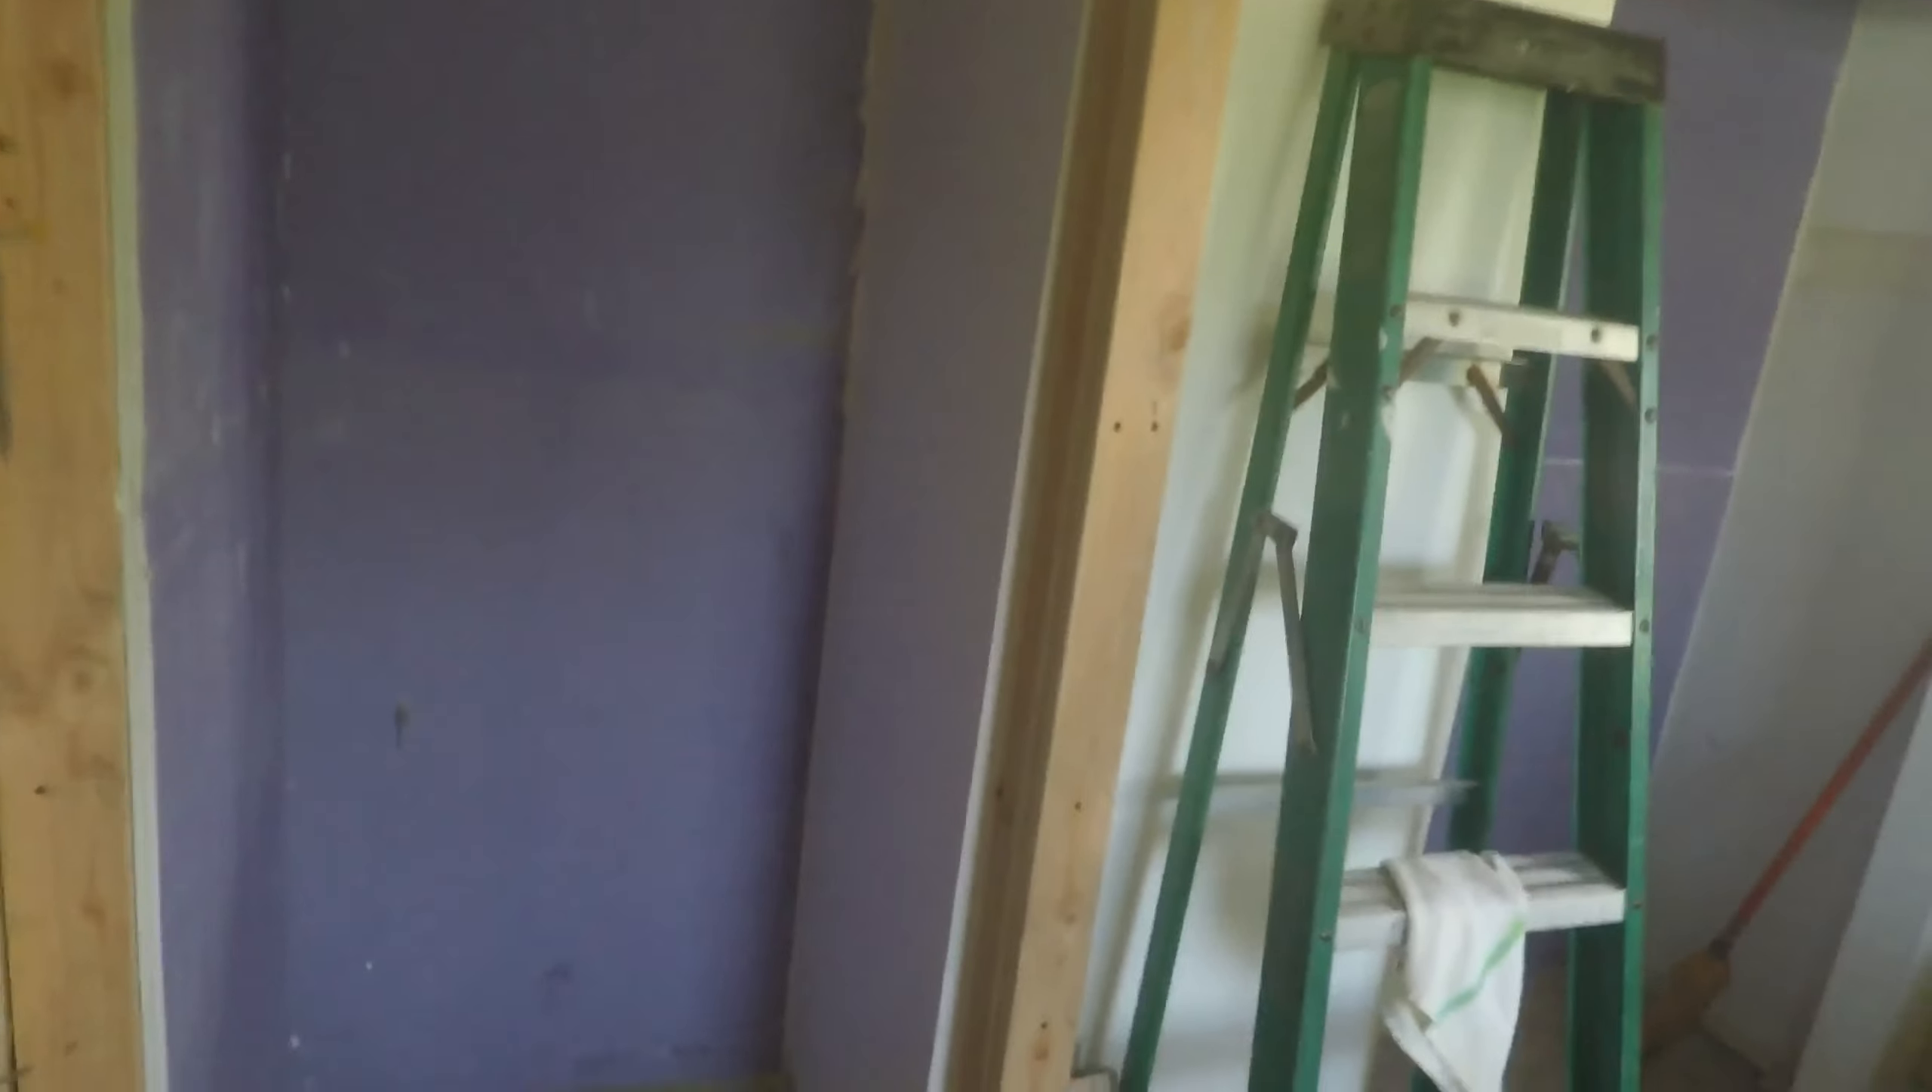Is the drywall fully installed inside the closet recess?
Yes.